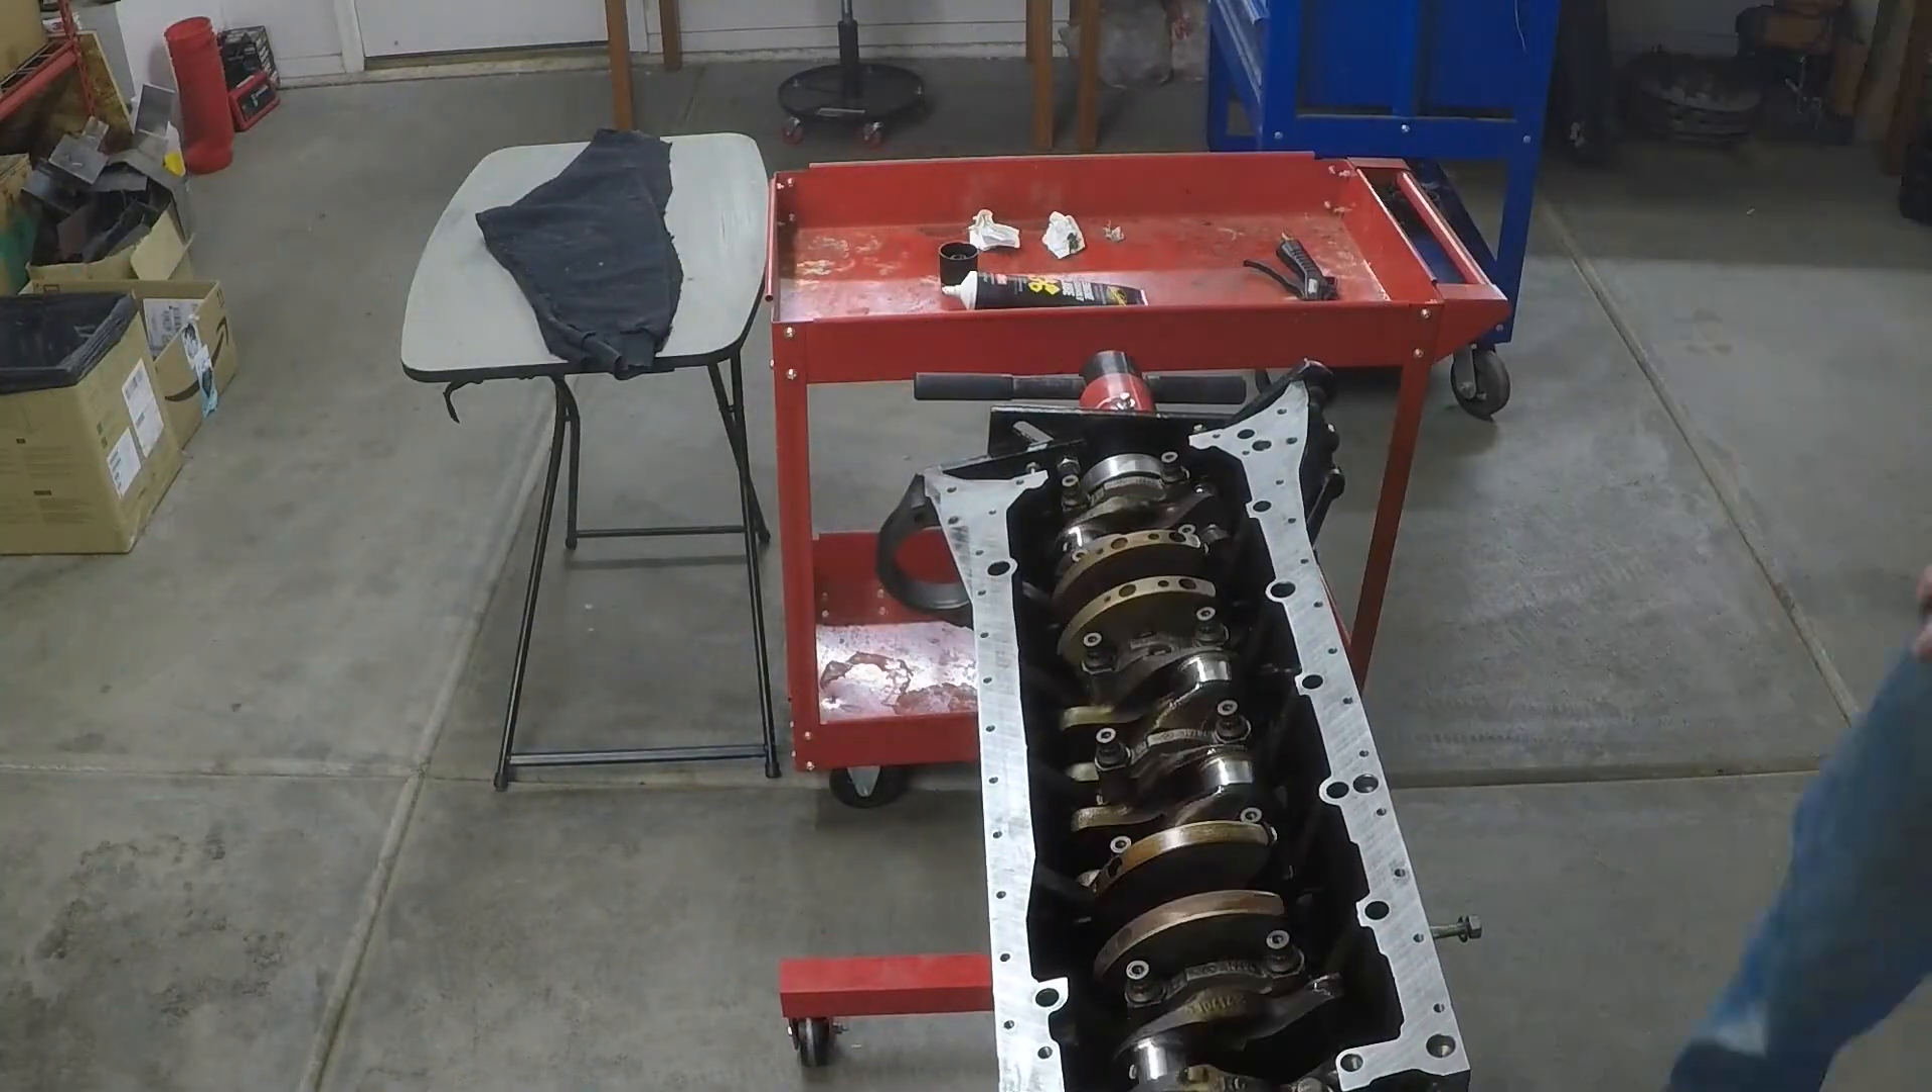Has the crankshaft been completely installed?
Yes.